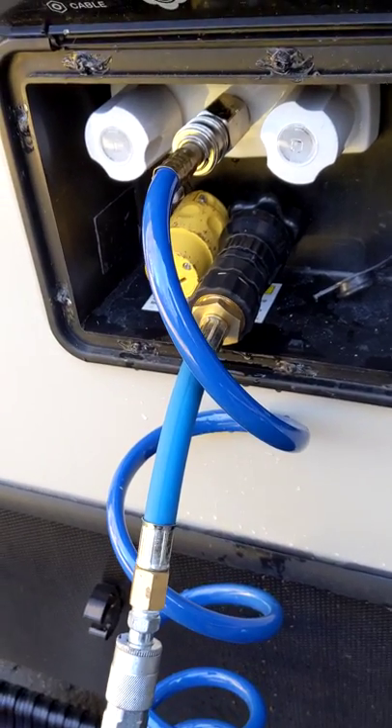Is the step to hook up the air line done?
Yes.